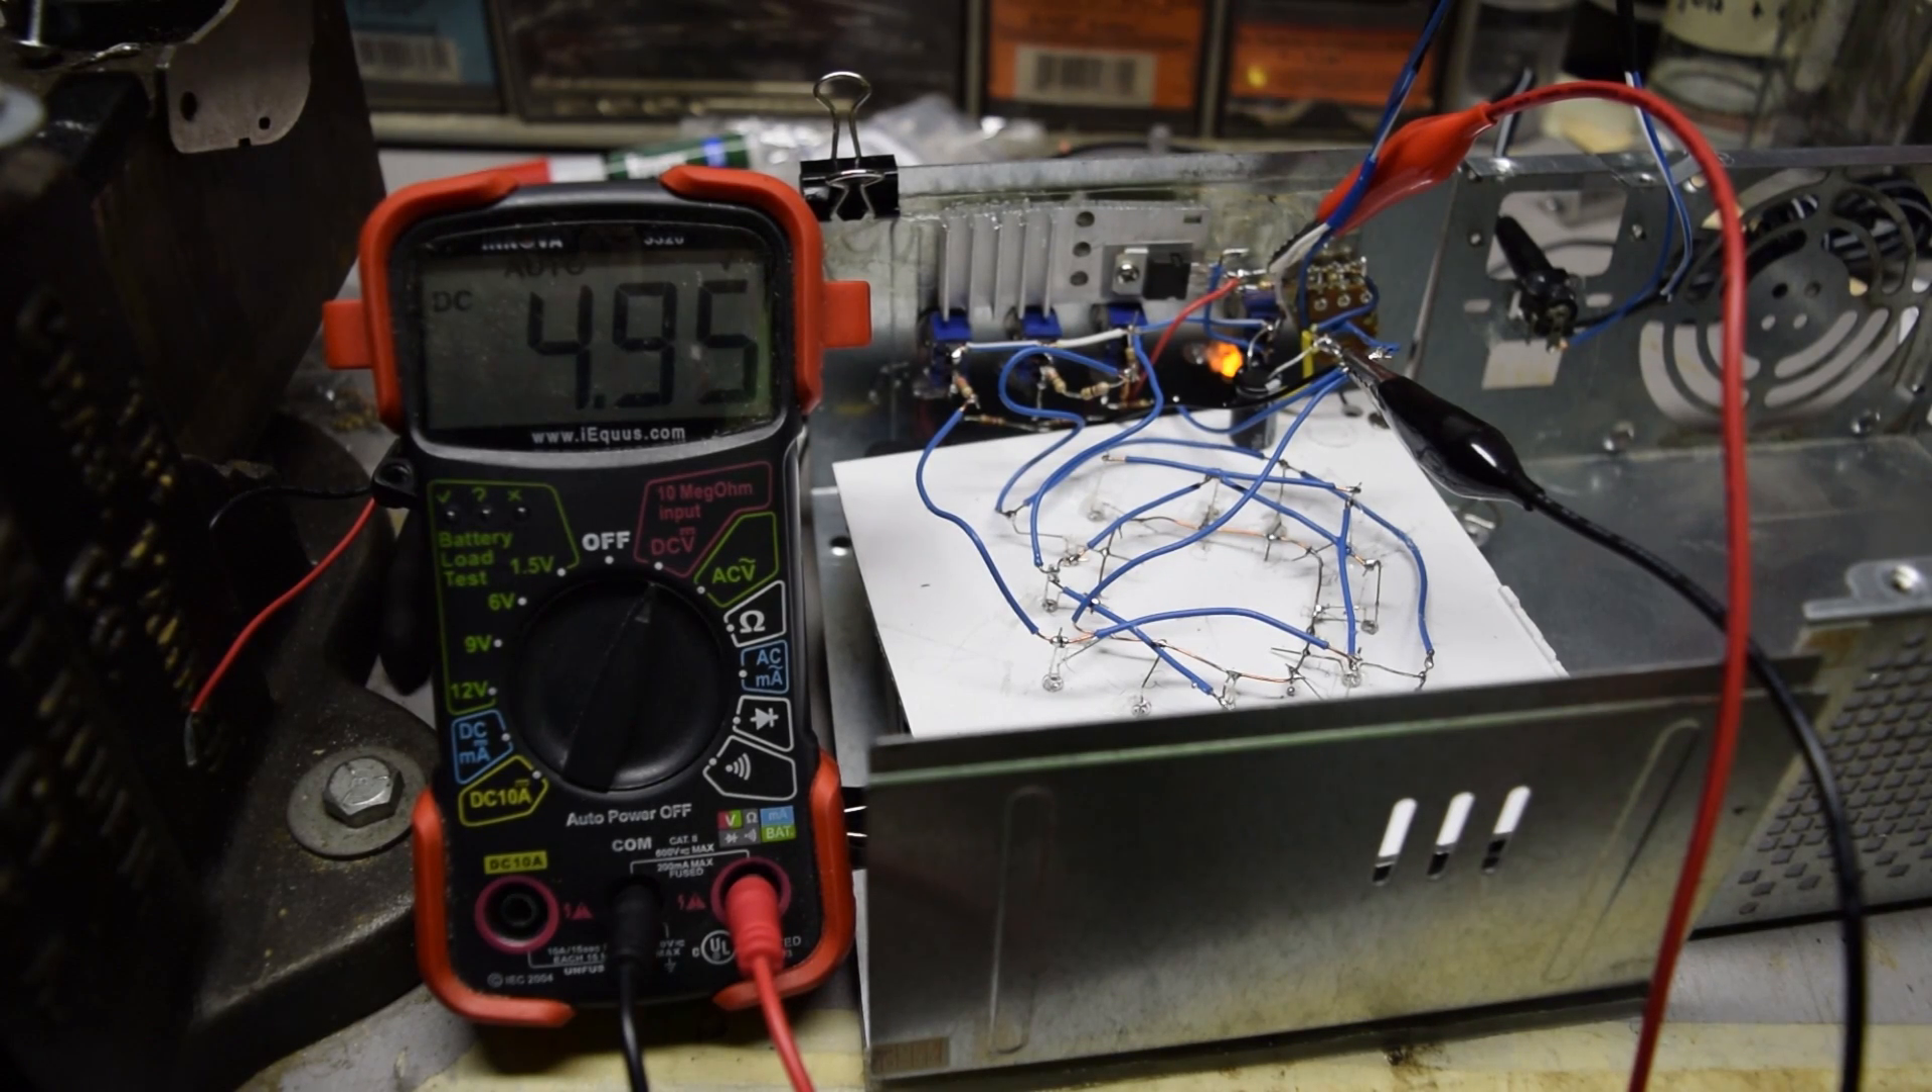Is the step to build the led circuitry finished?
Yes.